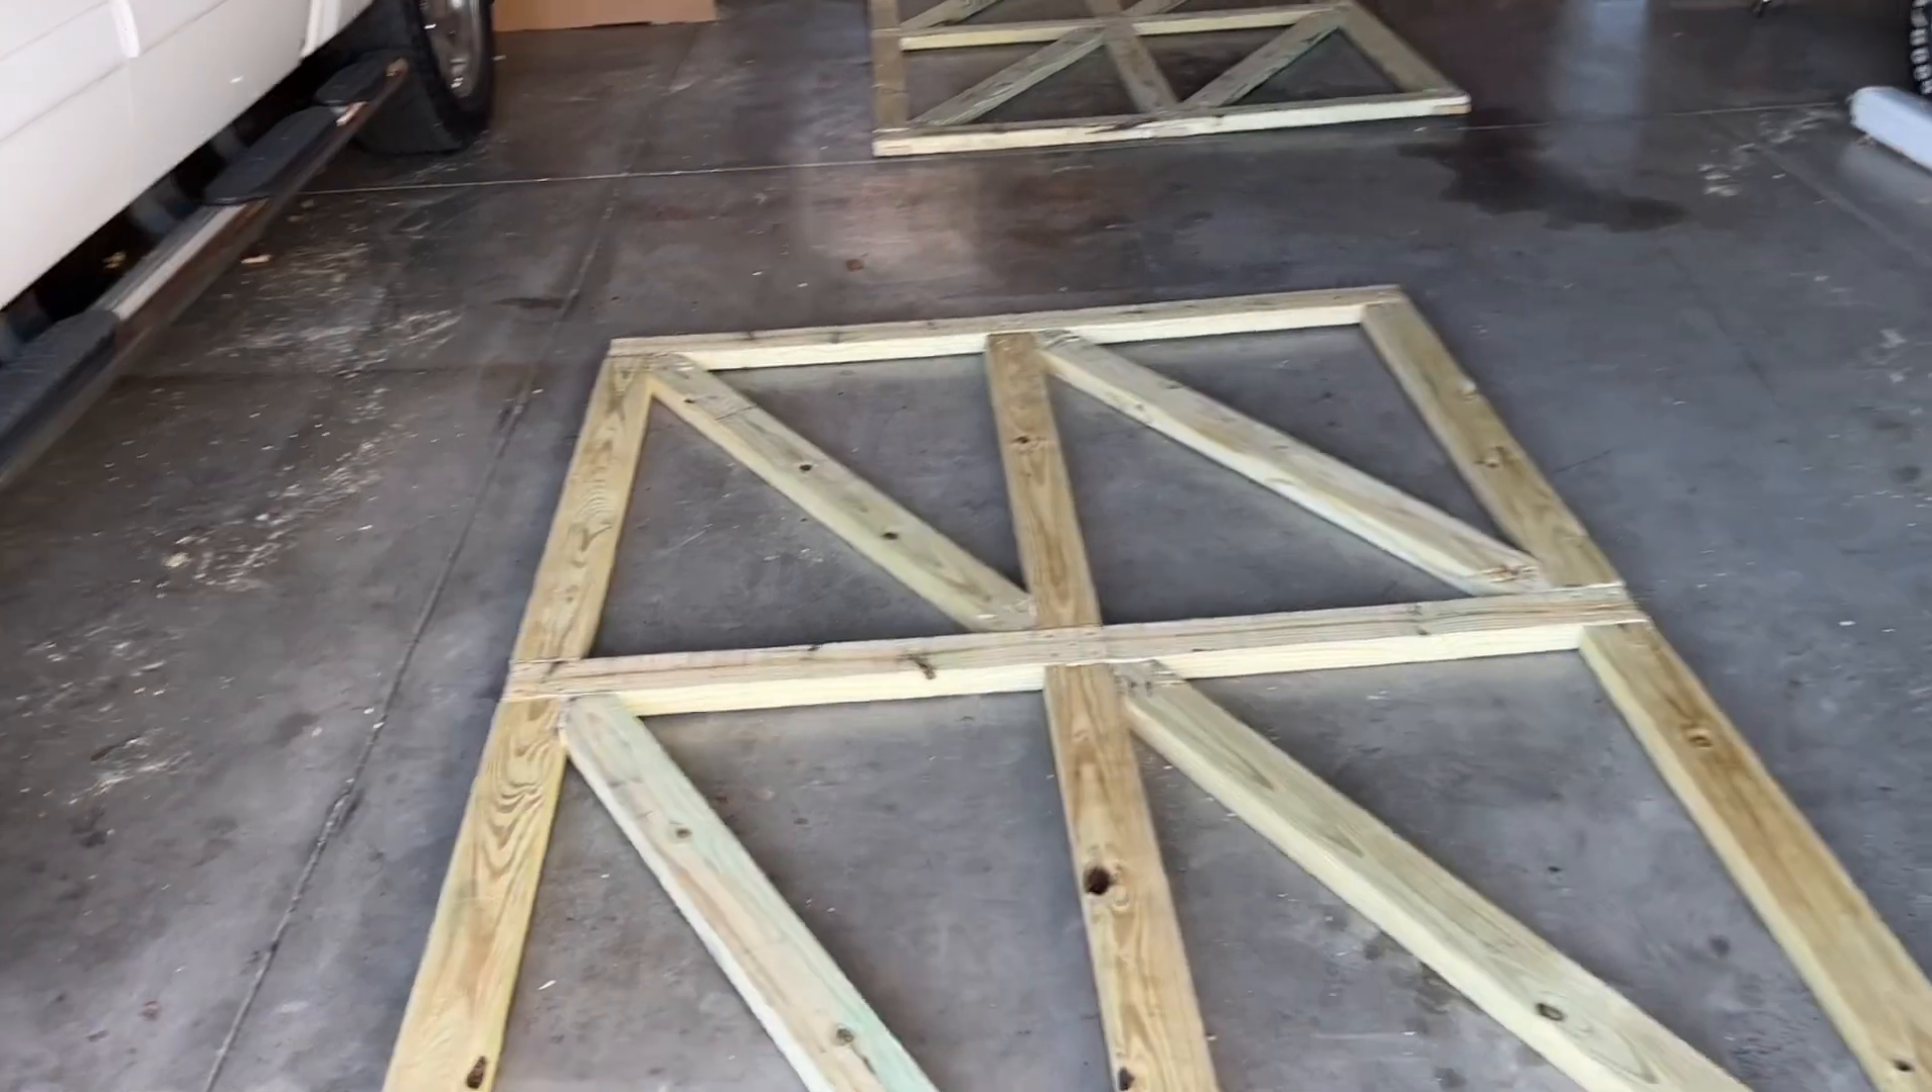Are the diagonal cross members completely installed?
Yes.